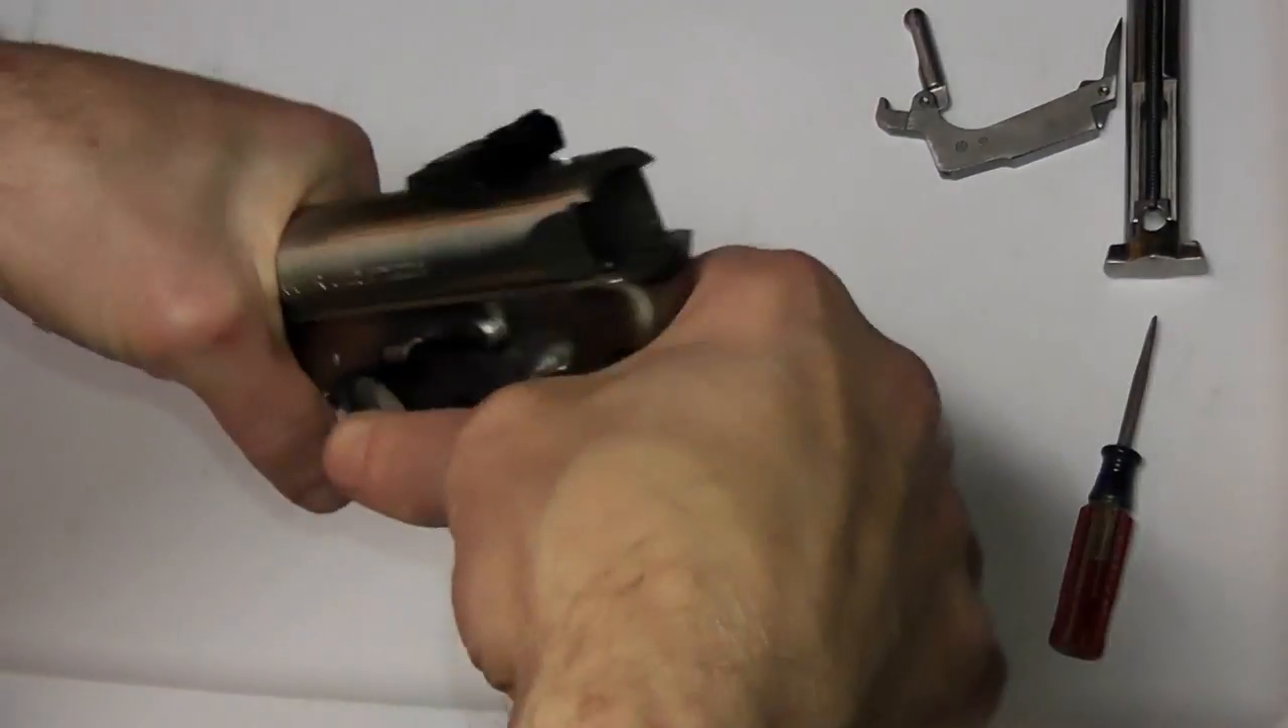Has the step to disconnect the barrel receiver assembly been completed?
No.